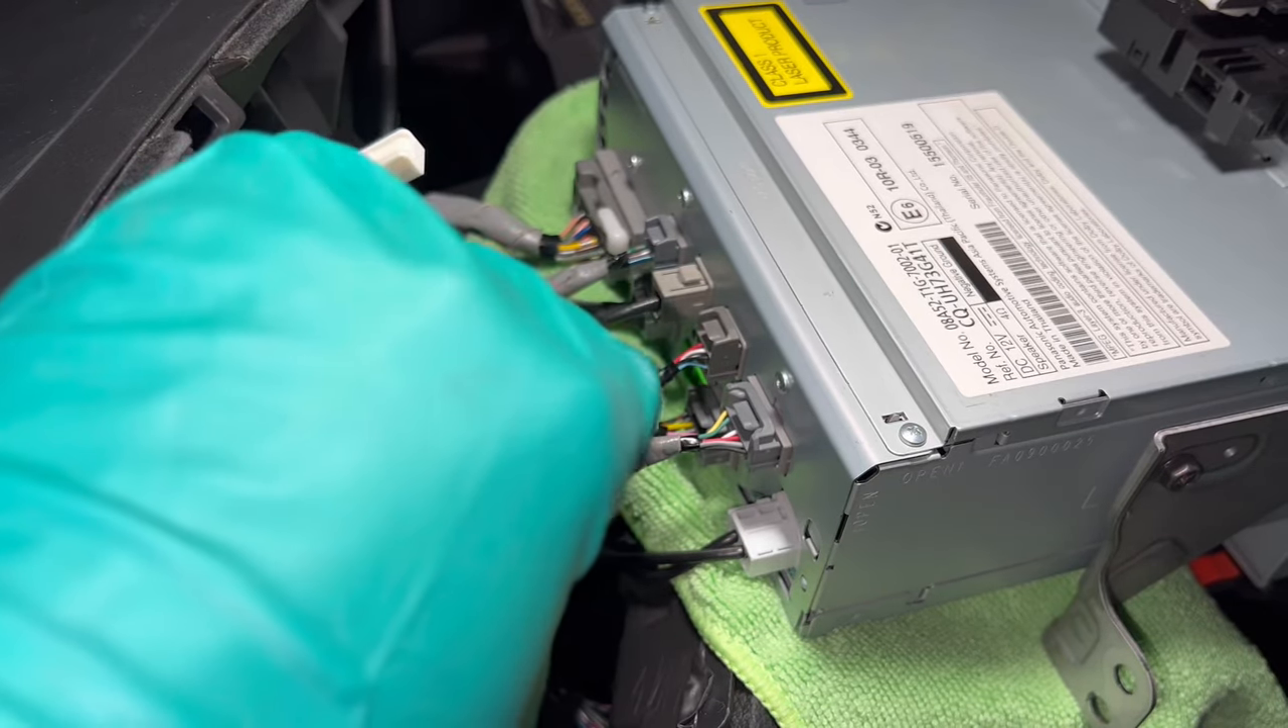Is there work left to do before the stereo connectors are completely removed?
Yes.